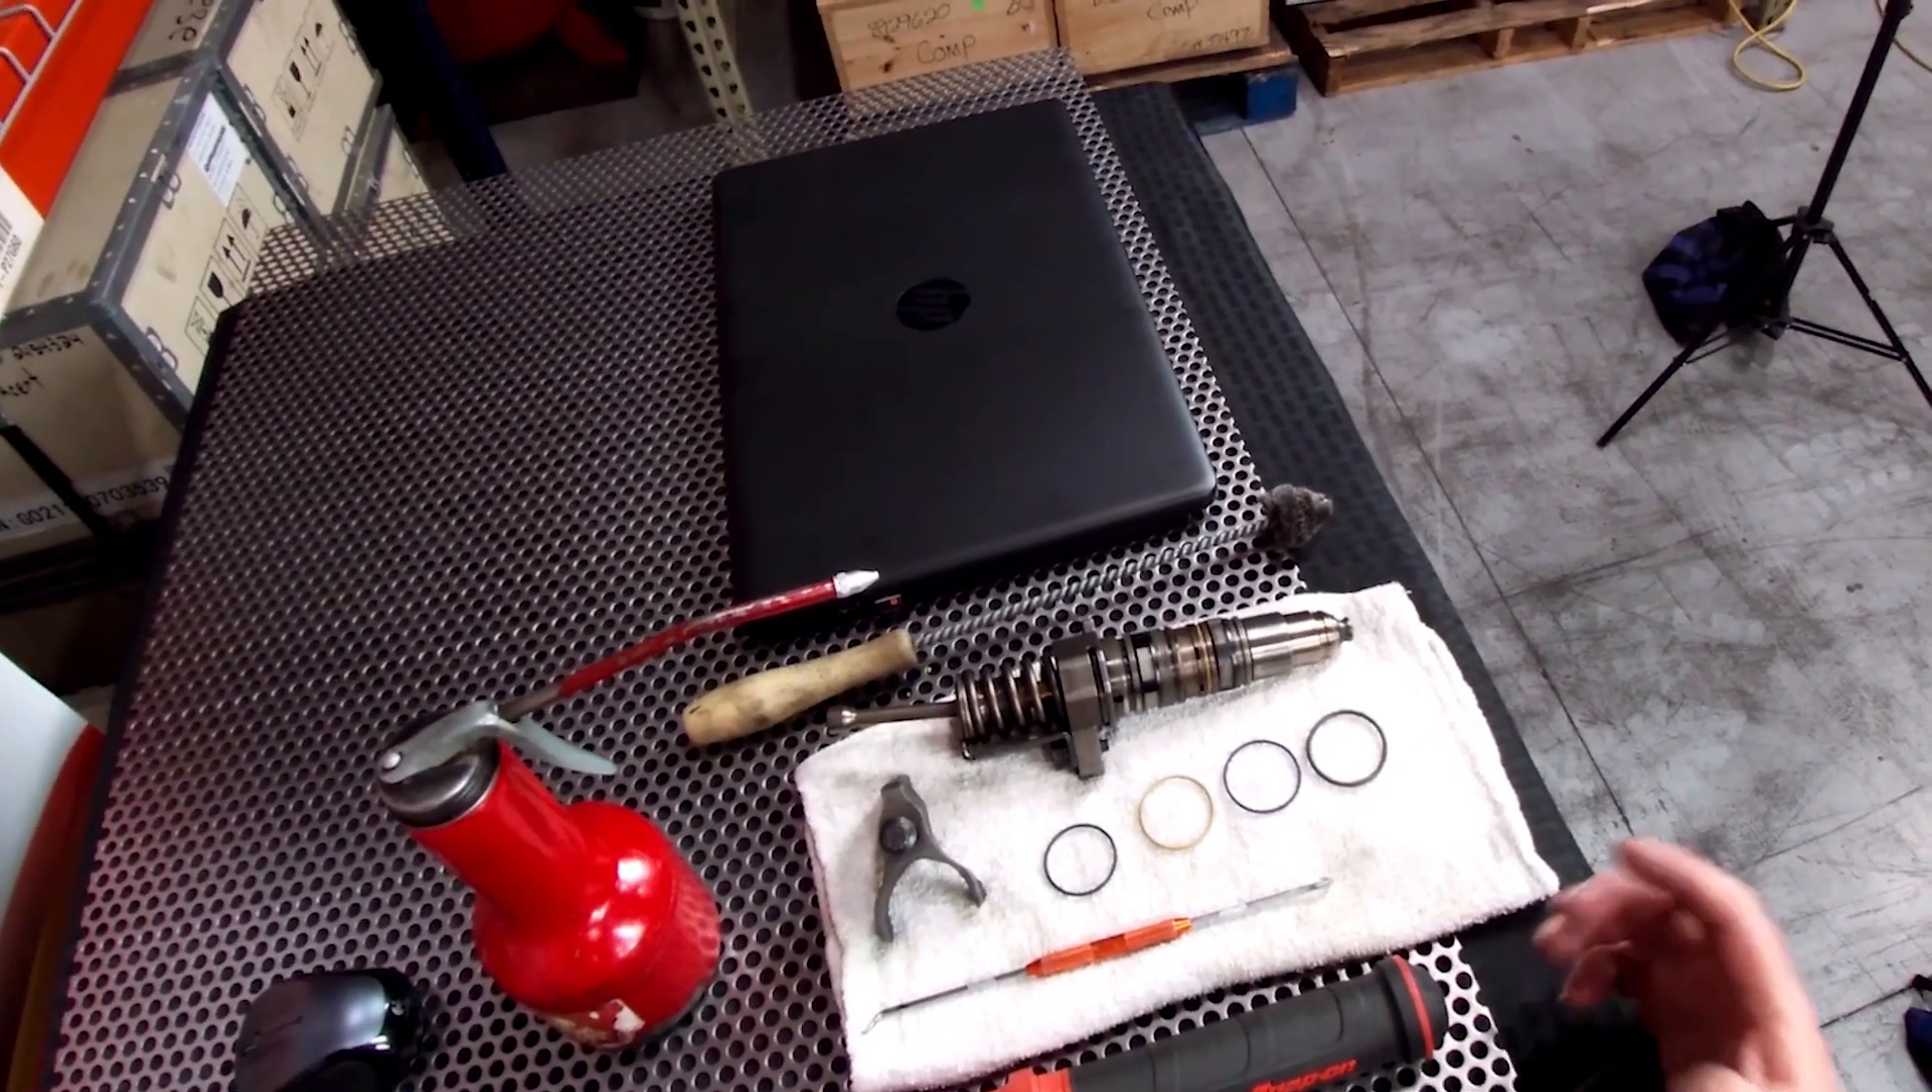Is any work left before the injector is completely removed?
No.